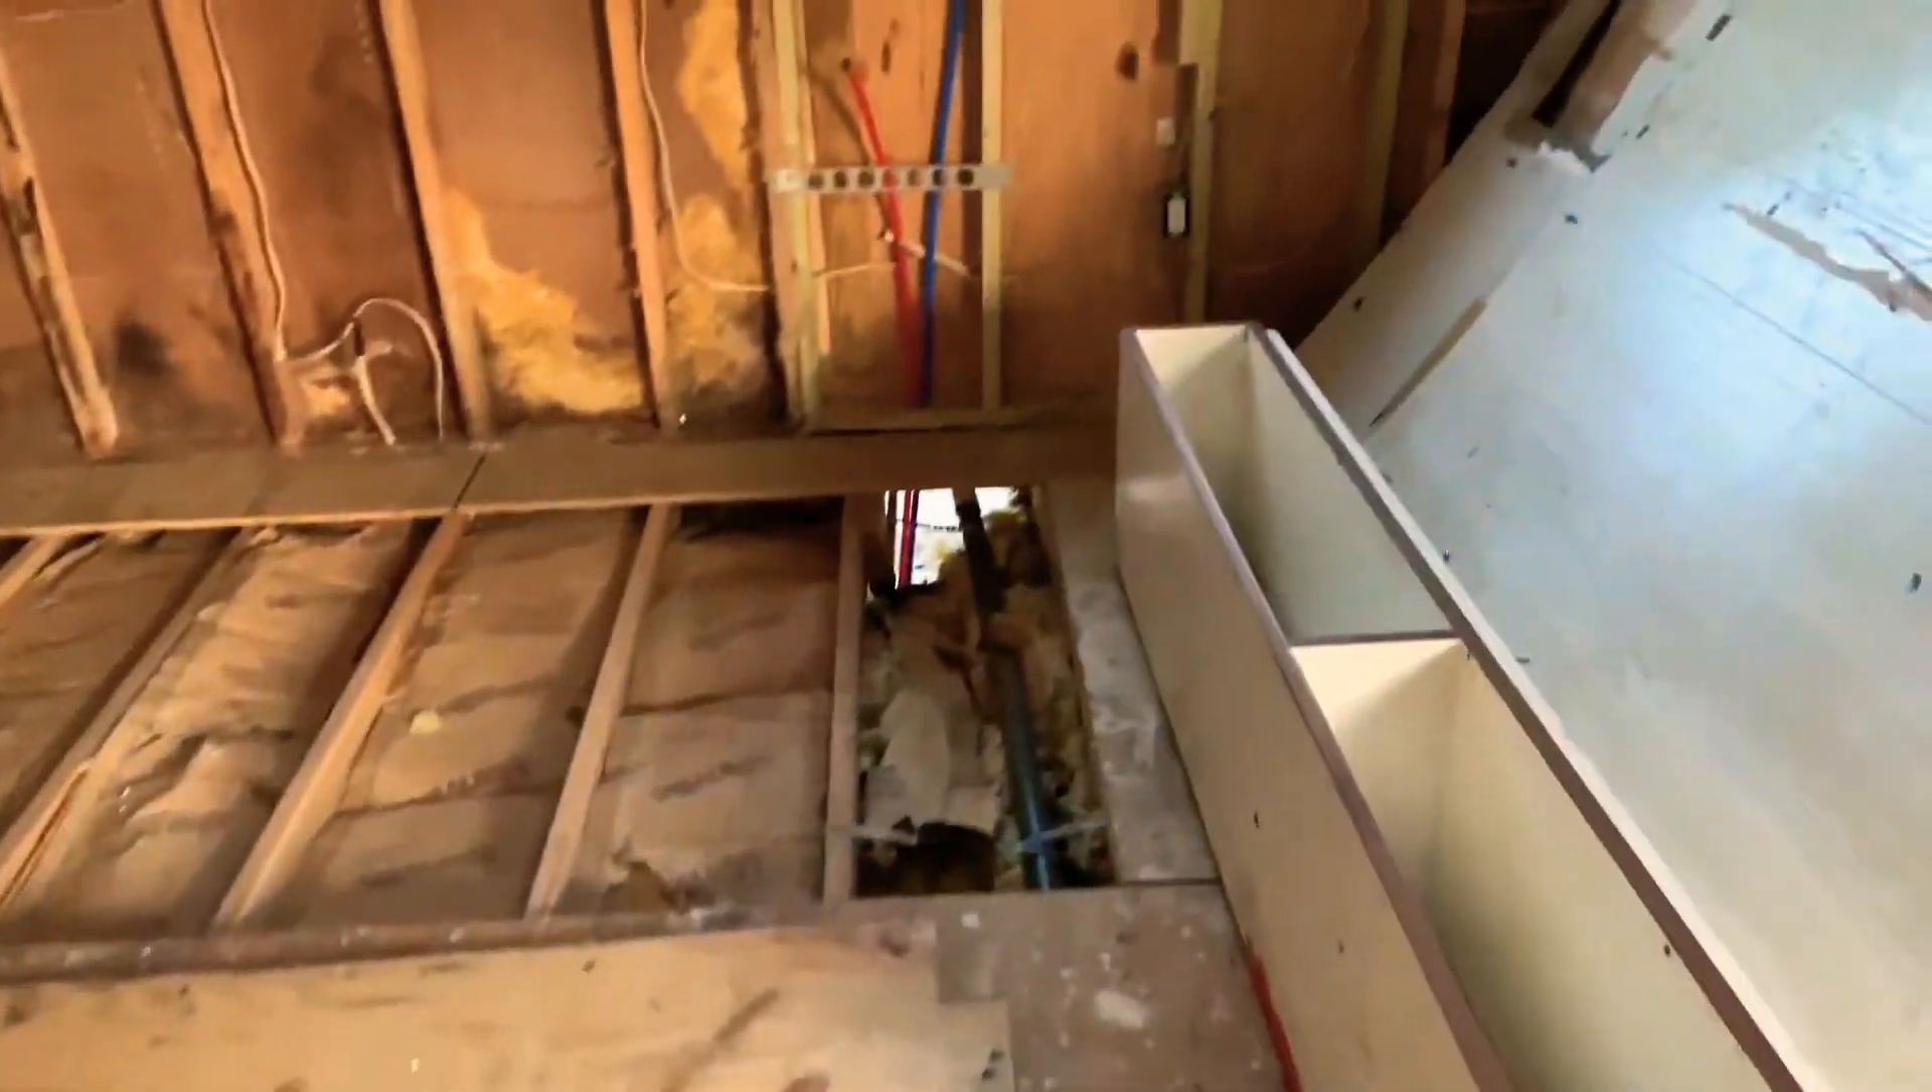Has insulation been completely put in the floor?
No.